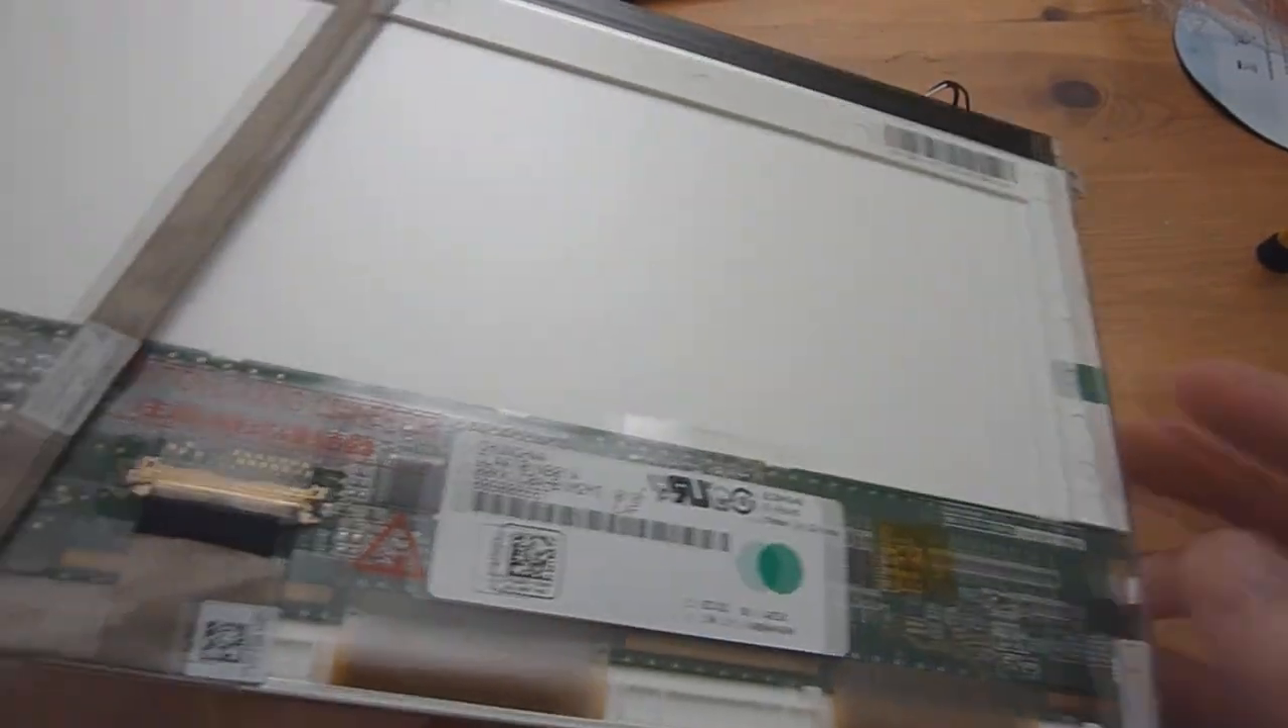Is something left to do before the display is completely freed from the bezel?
No.